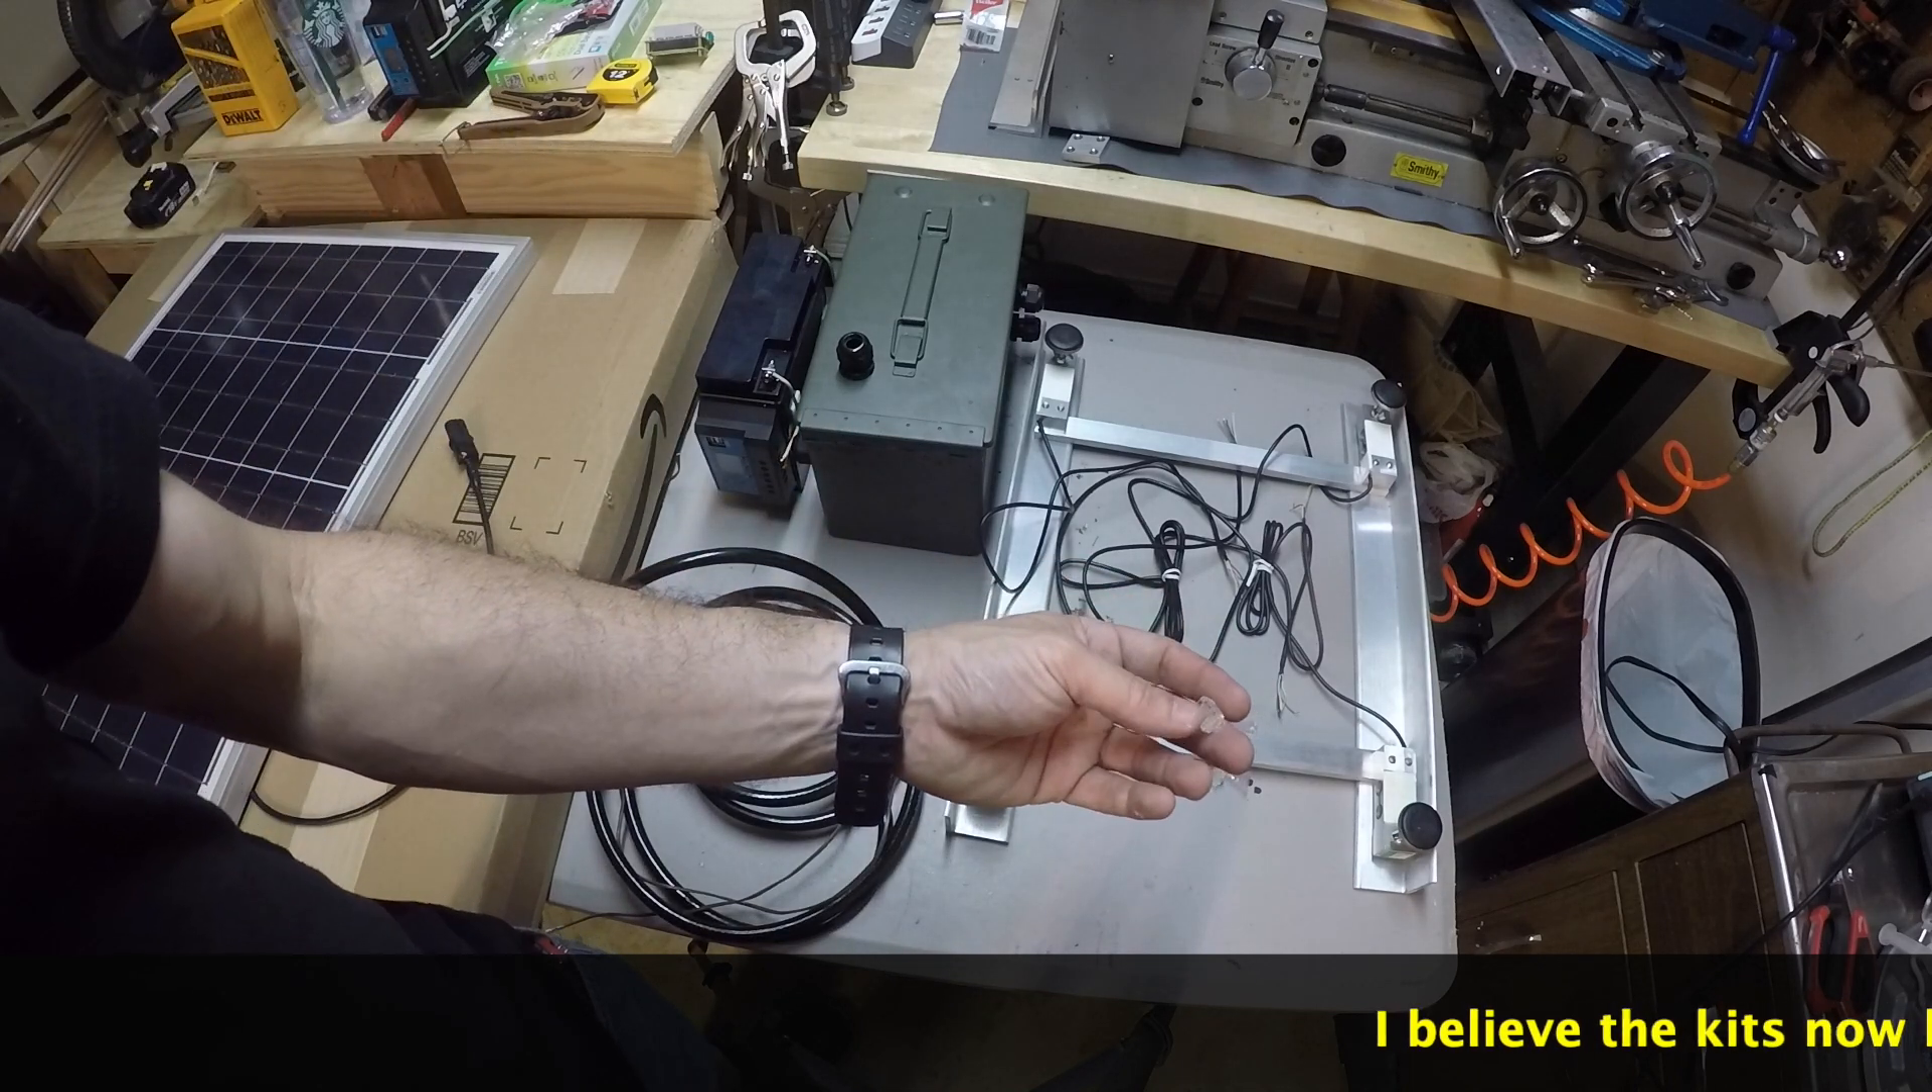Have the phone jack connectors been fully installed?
No.